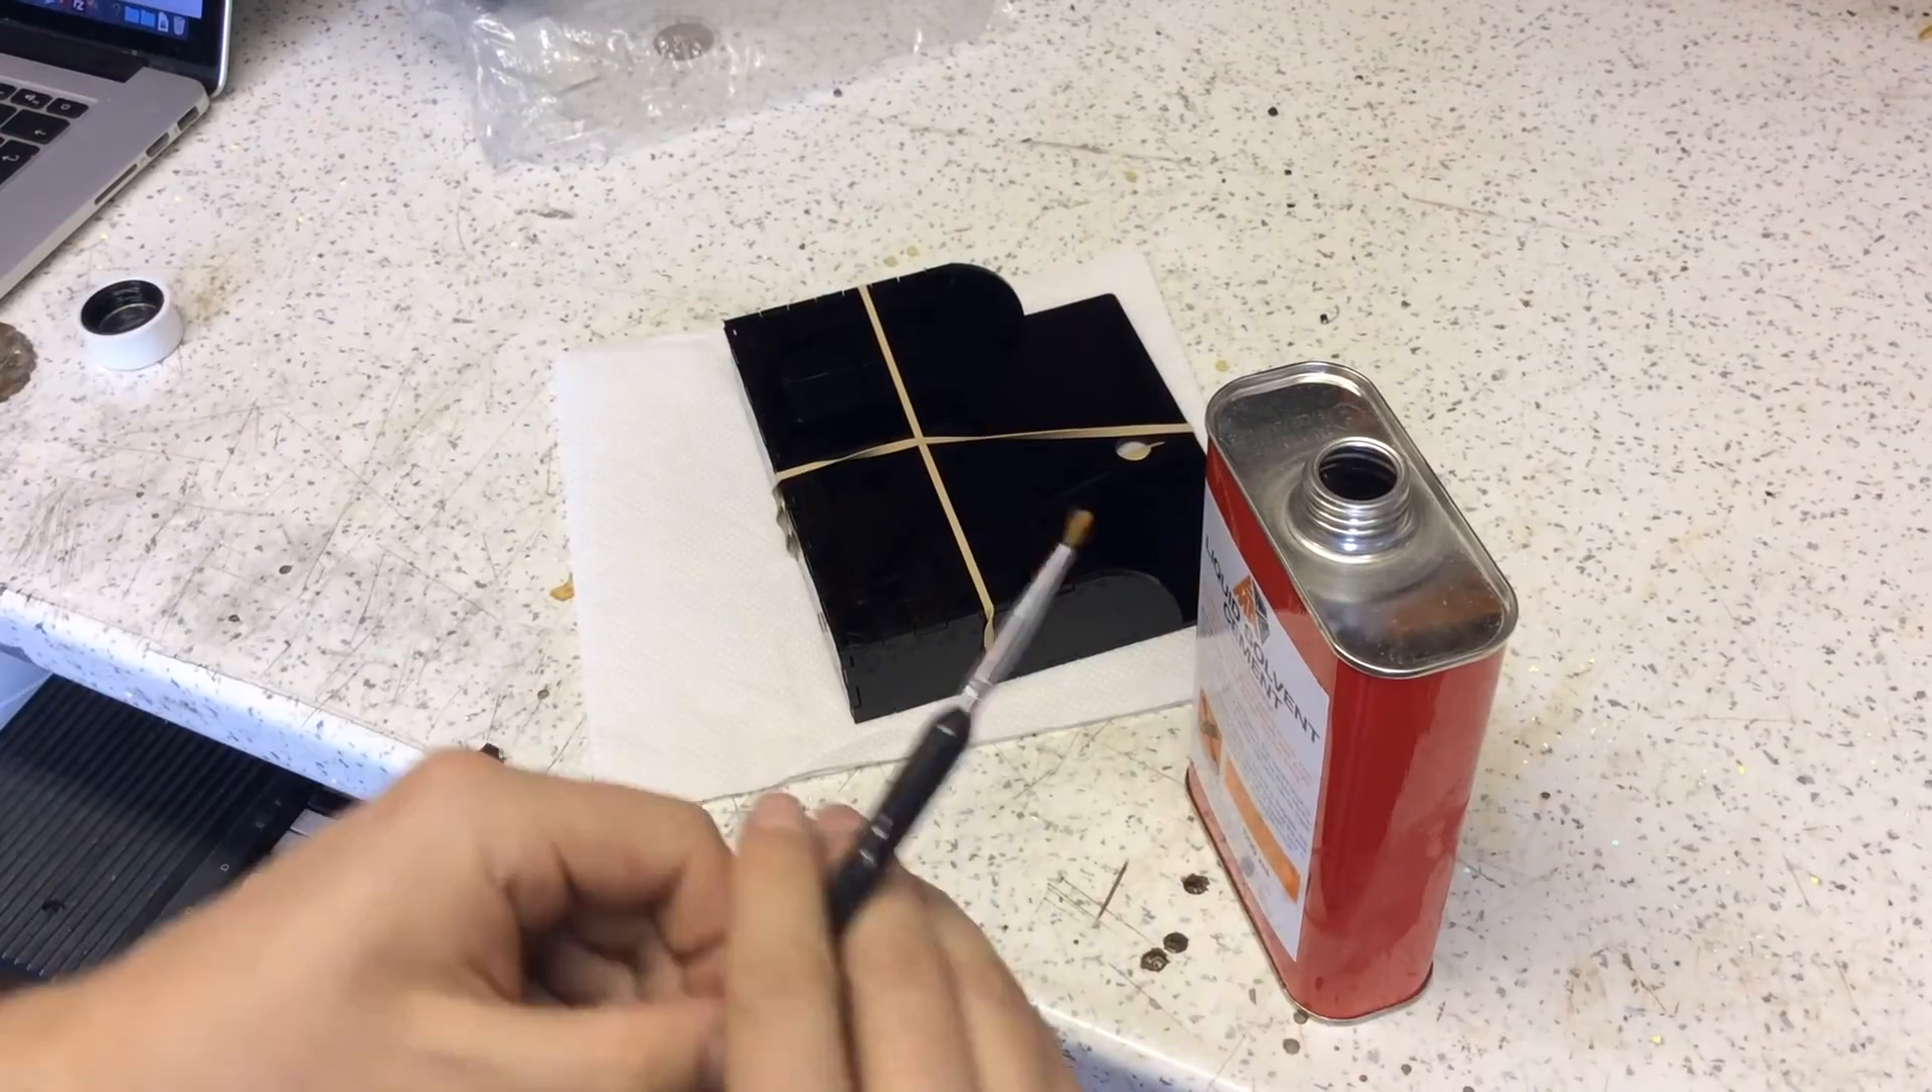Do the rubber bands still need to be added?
No.